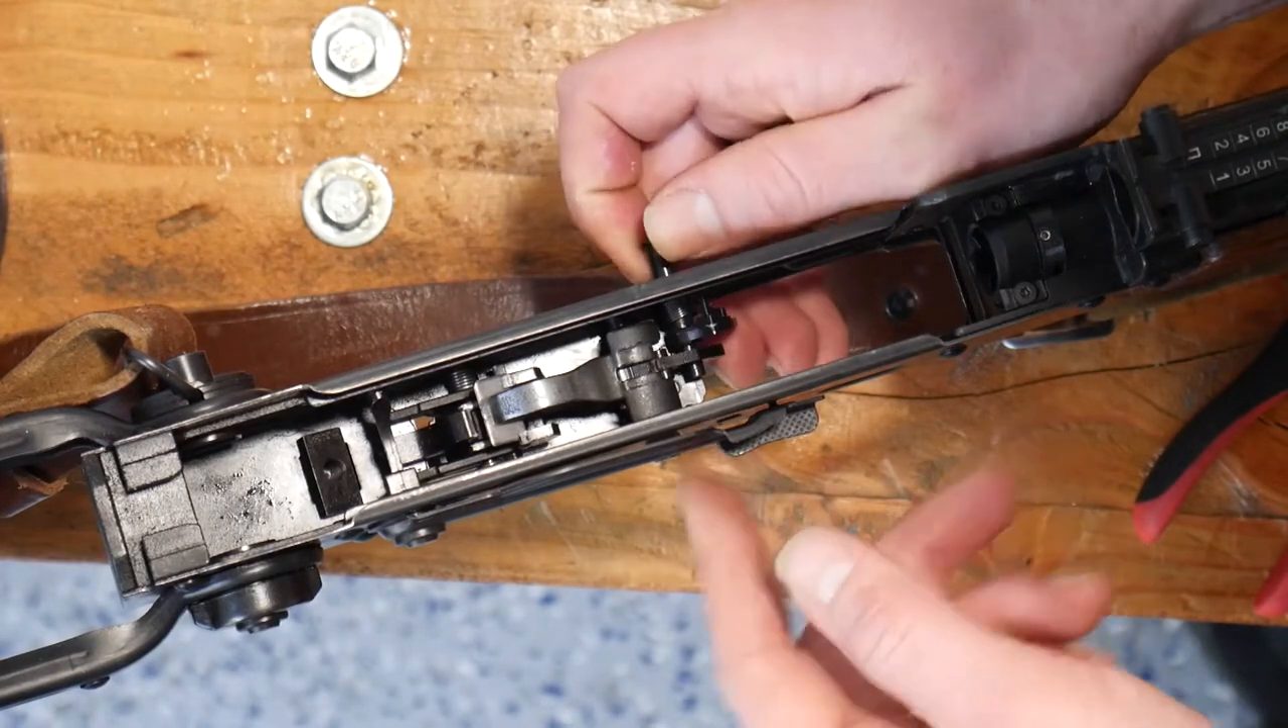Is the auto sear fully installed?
No.